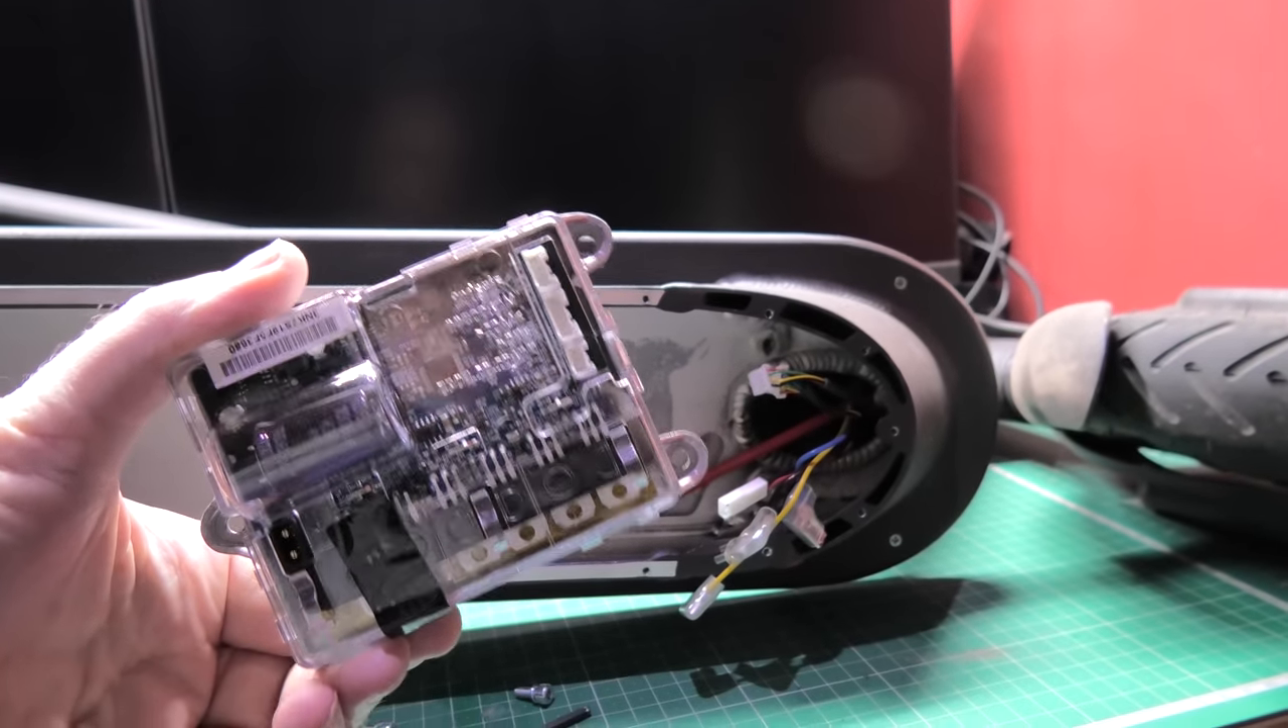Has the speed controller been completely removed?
Yes.